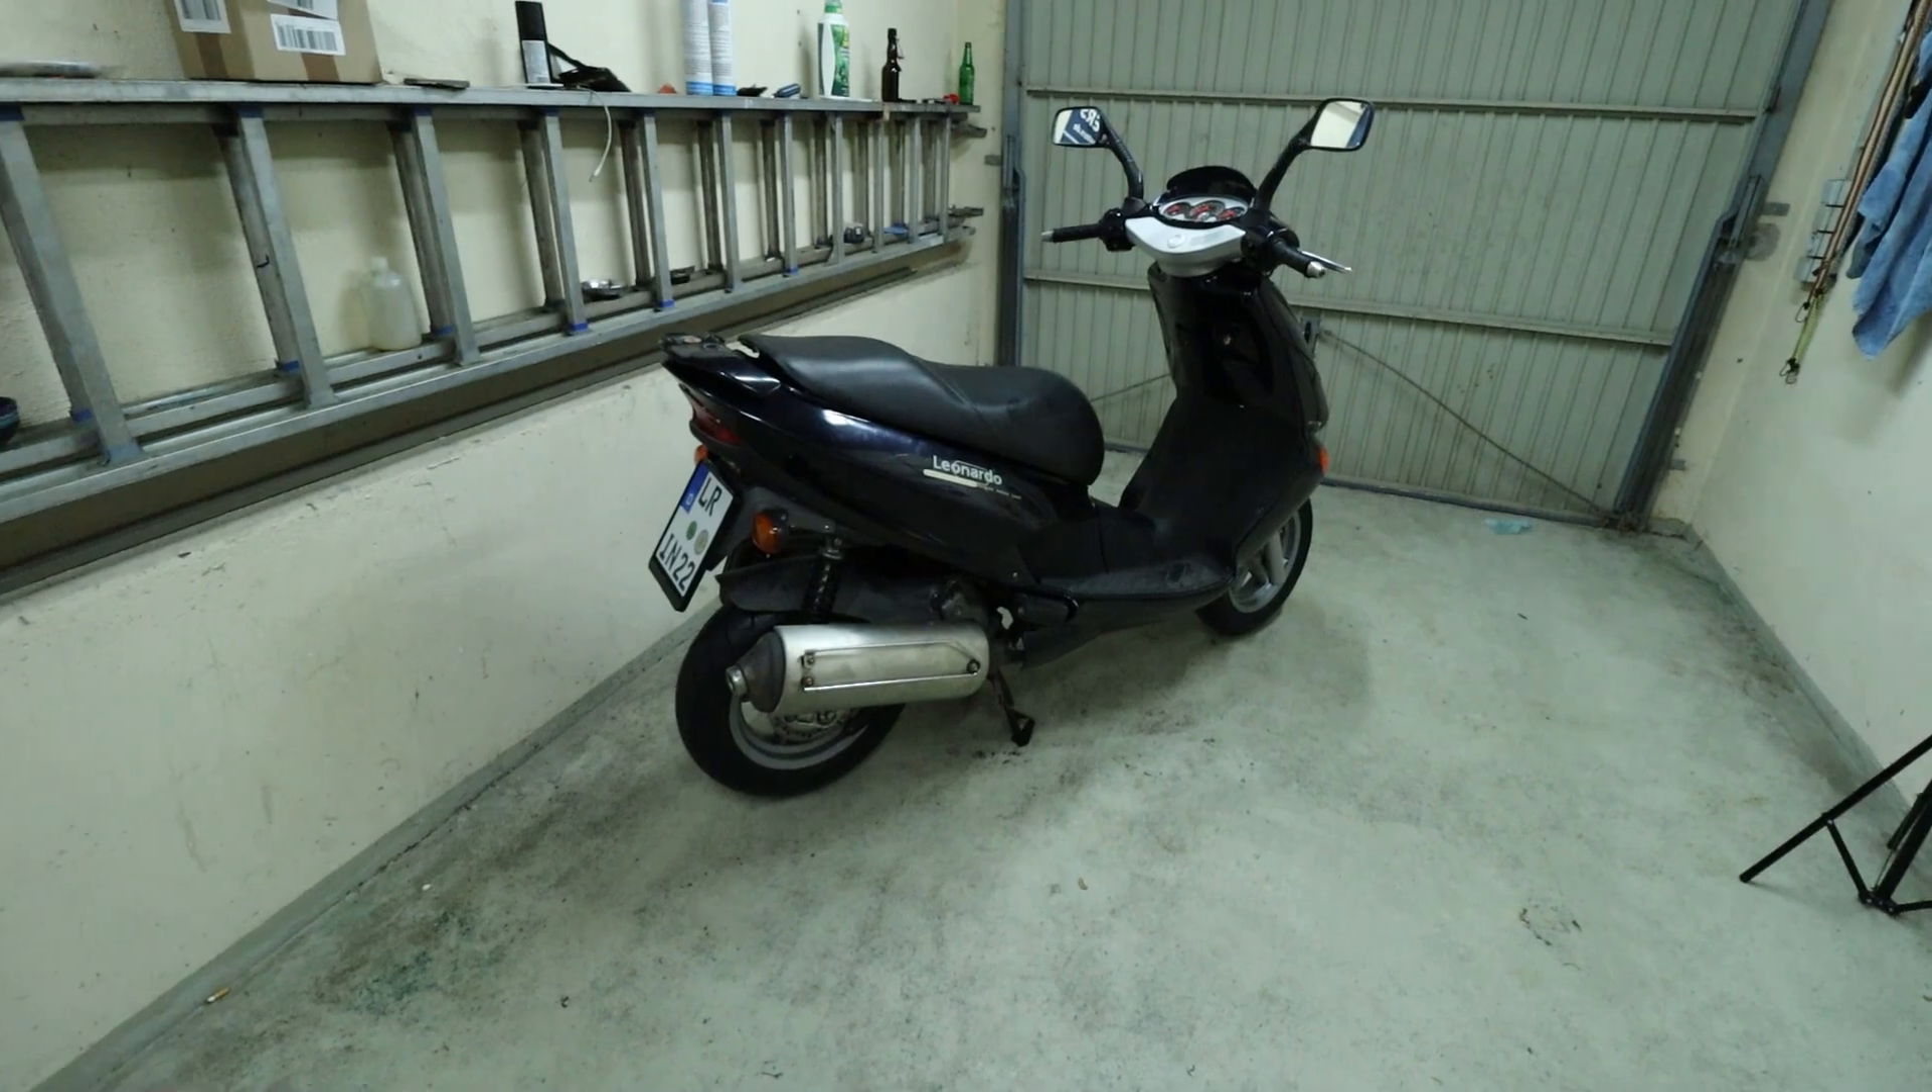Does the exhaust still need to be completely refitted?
No.